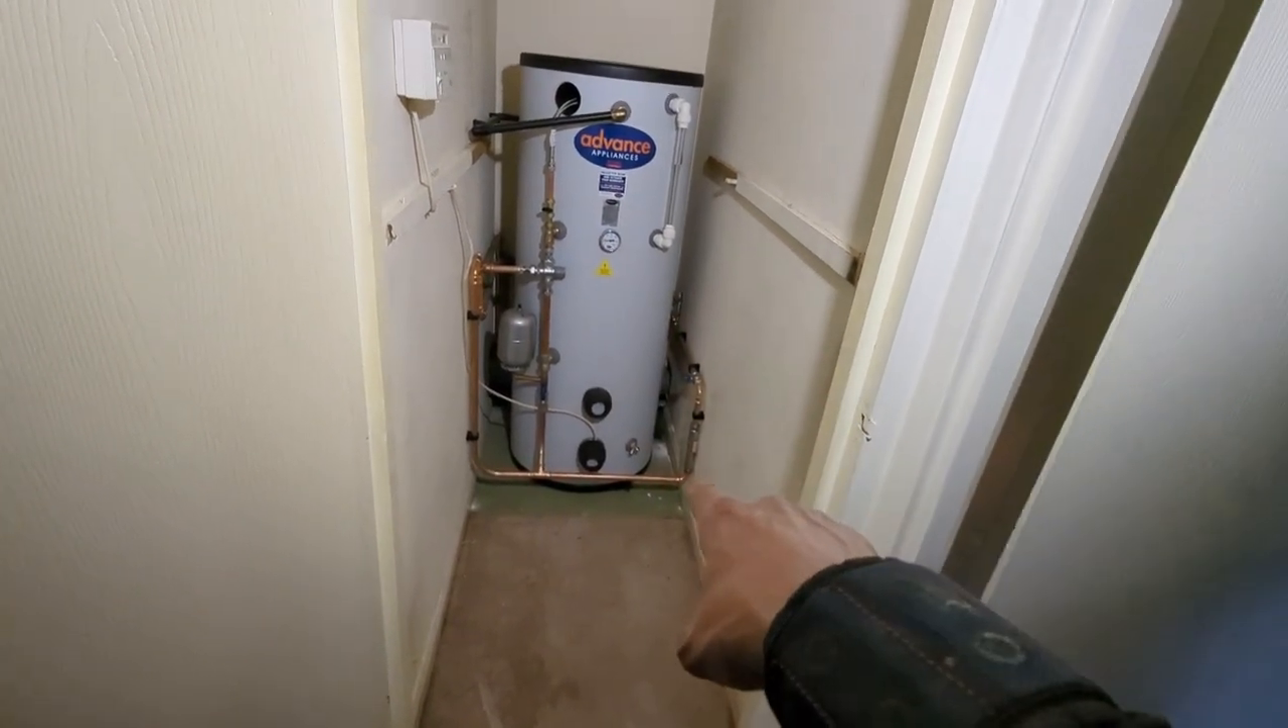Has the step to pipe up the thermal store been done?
Yes.